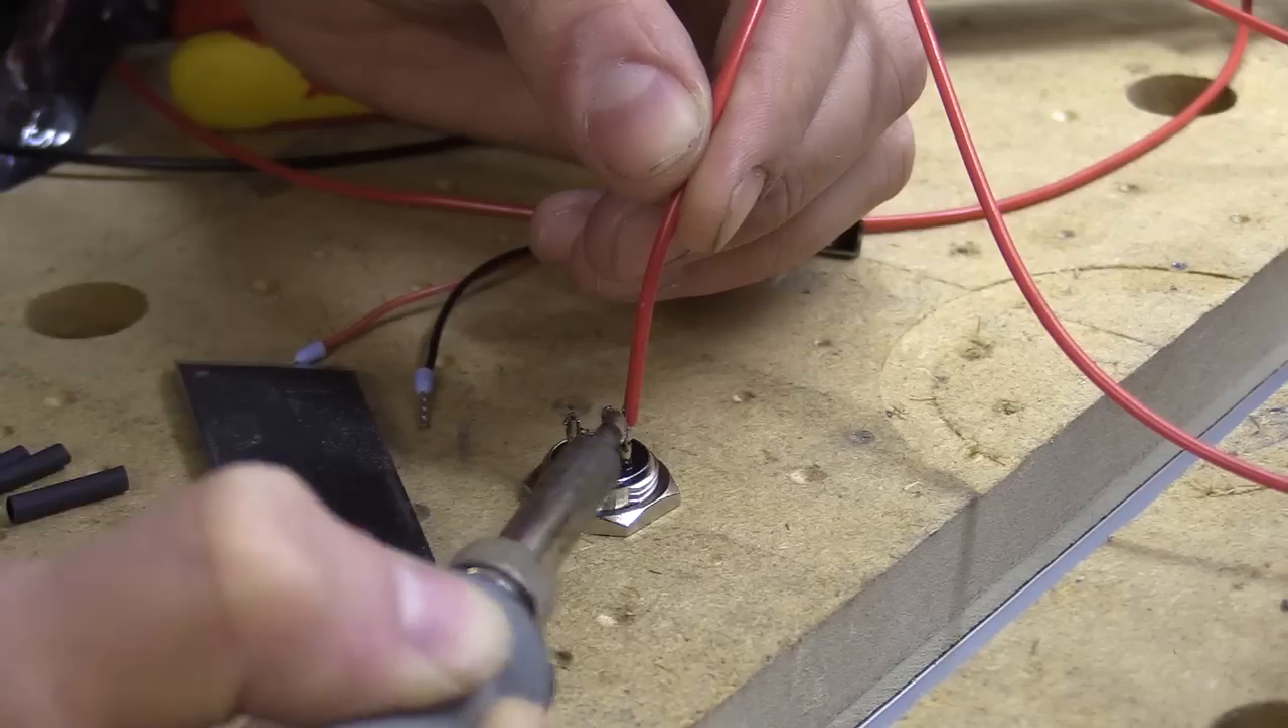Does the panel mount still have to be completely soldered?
Yes.